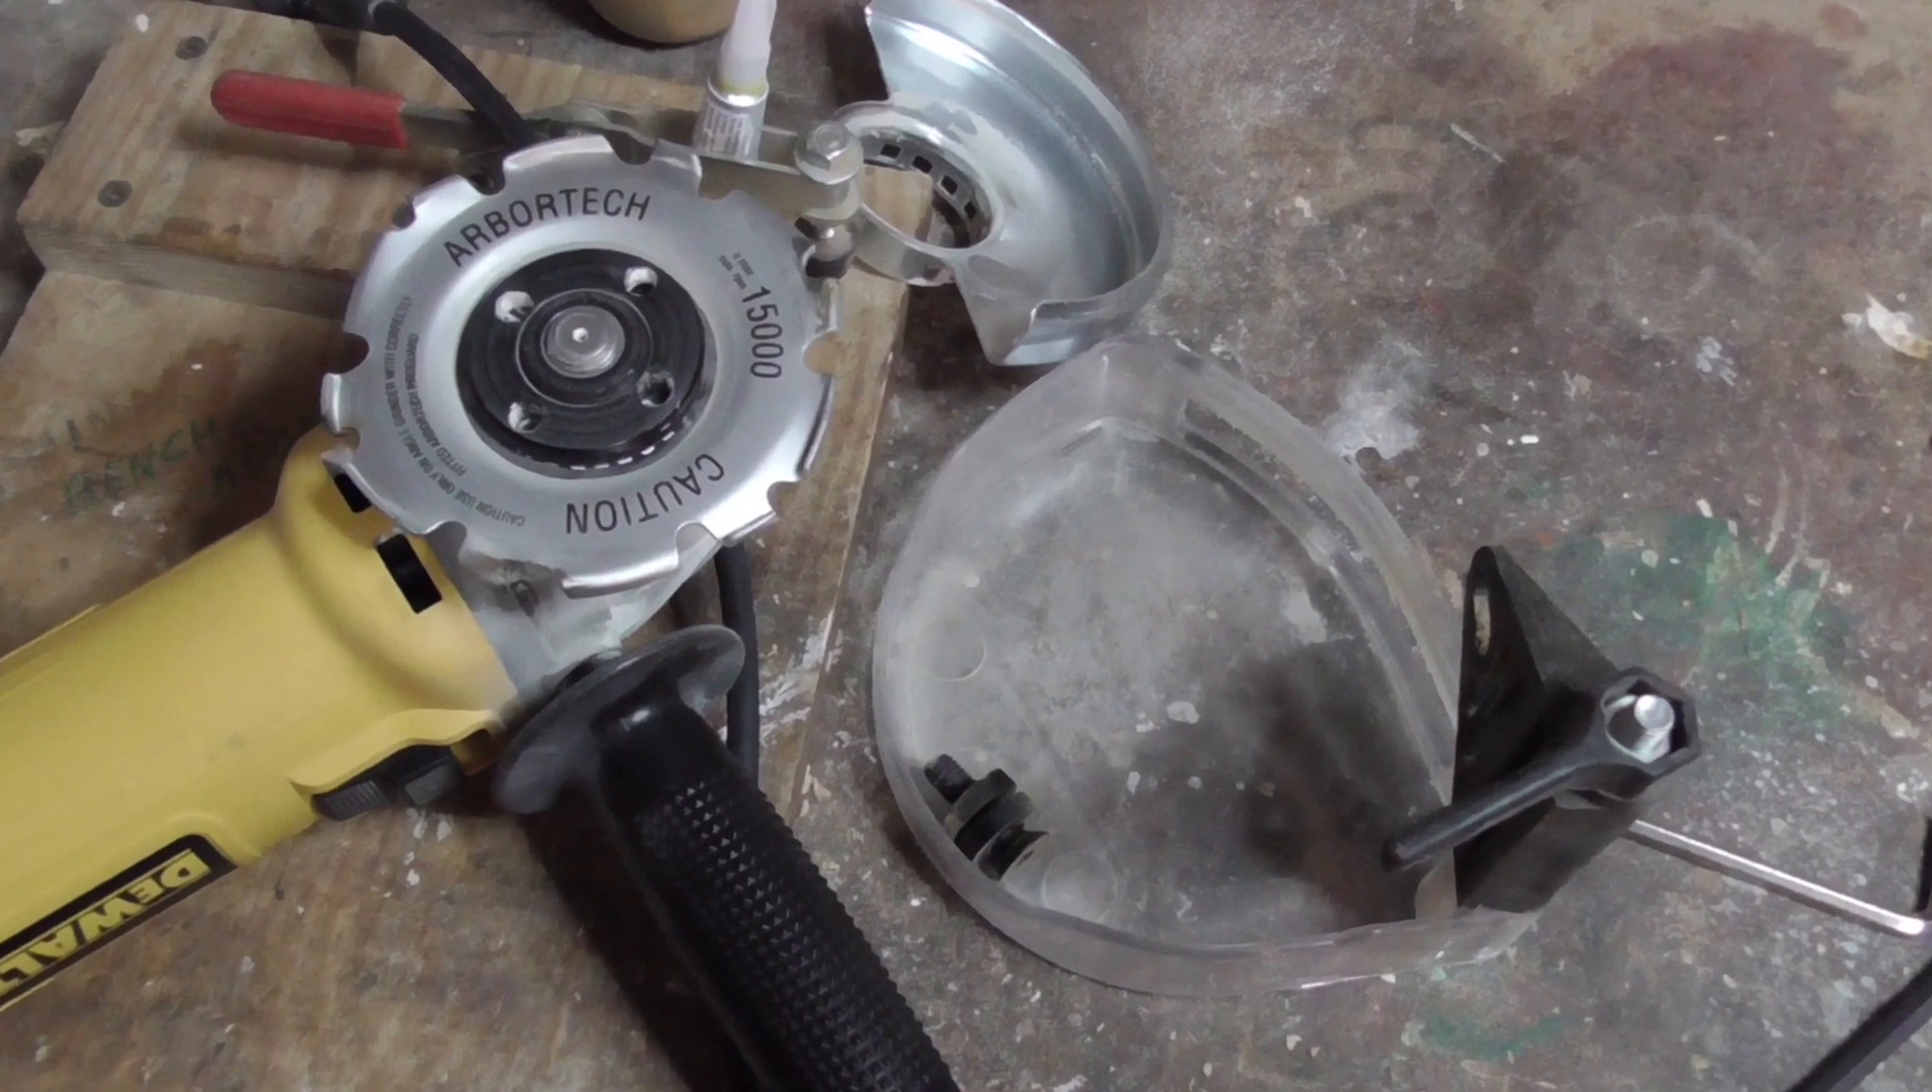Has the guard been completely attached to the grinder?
No.